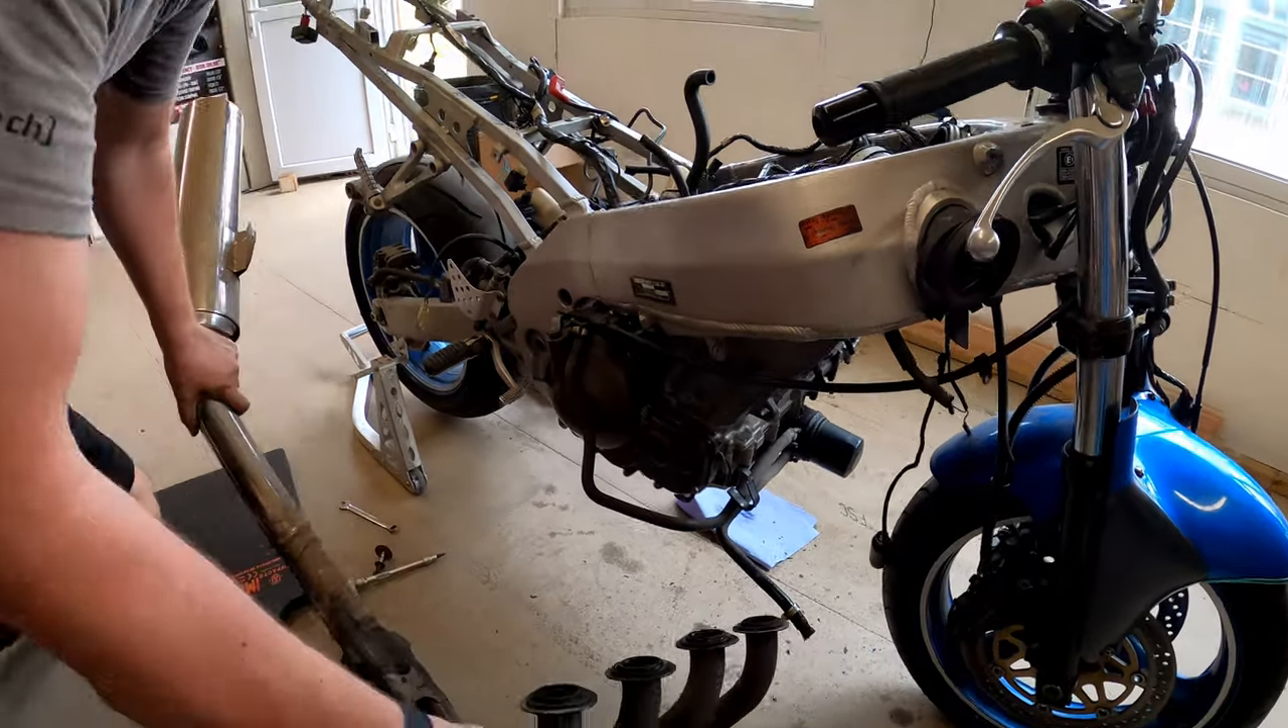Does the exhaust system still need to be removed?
No.